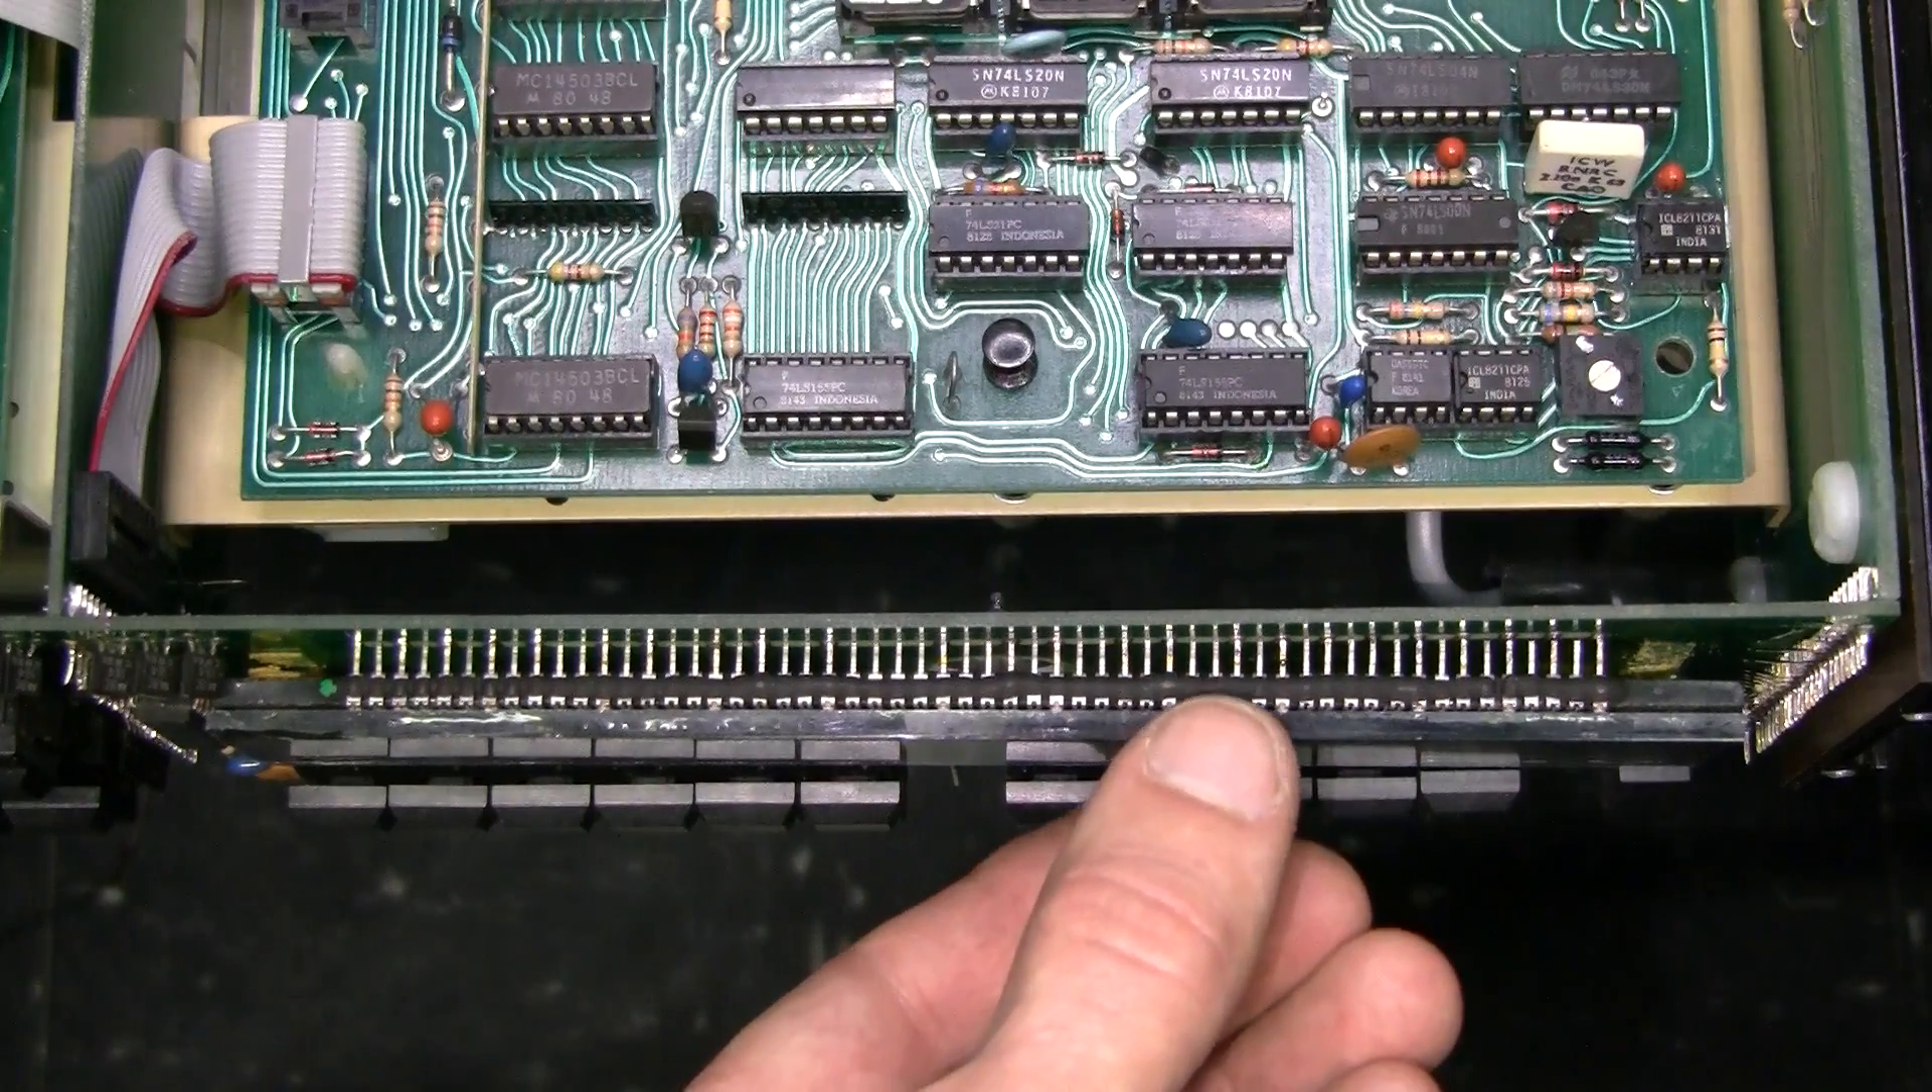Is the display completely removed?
No.